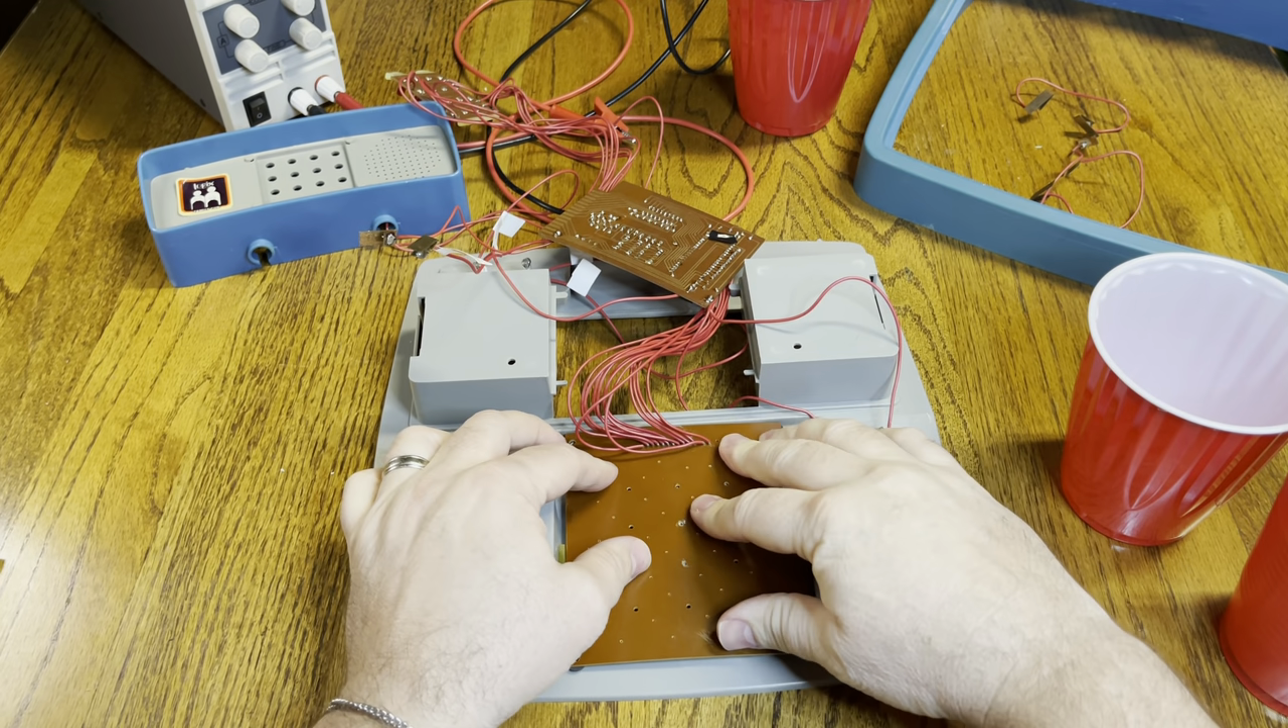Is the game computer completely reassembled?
No.